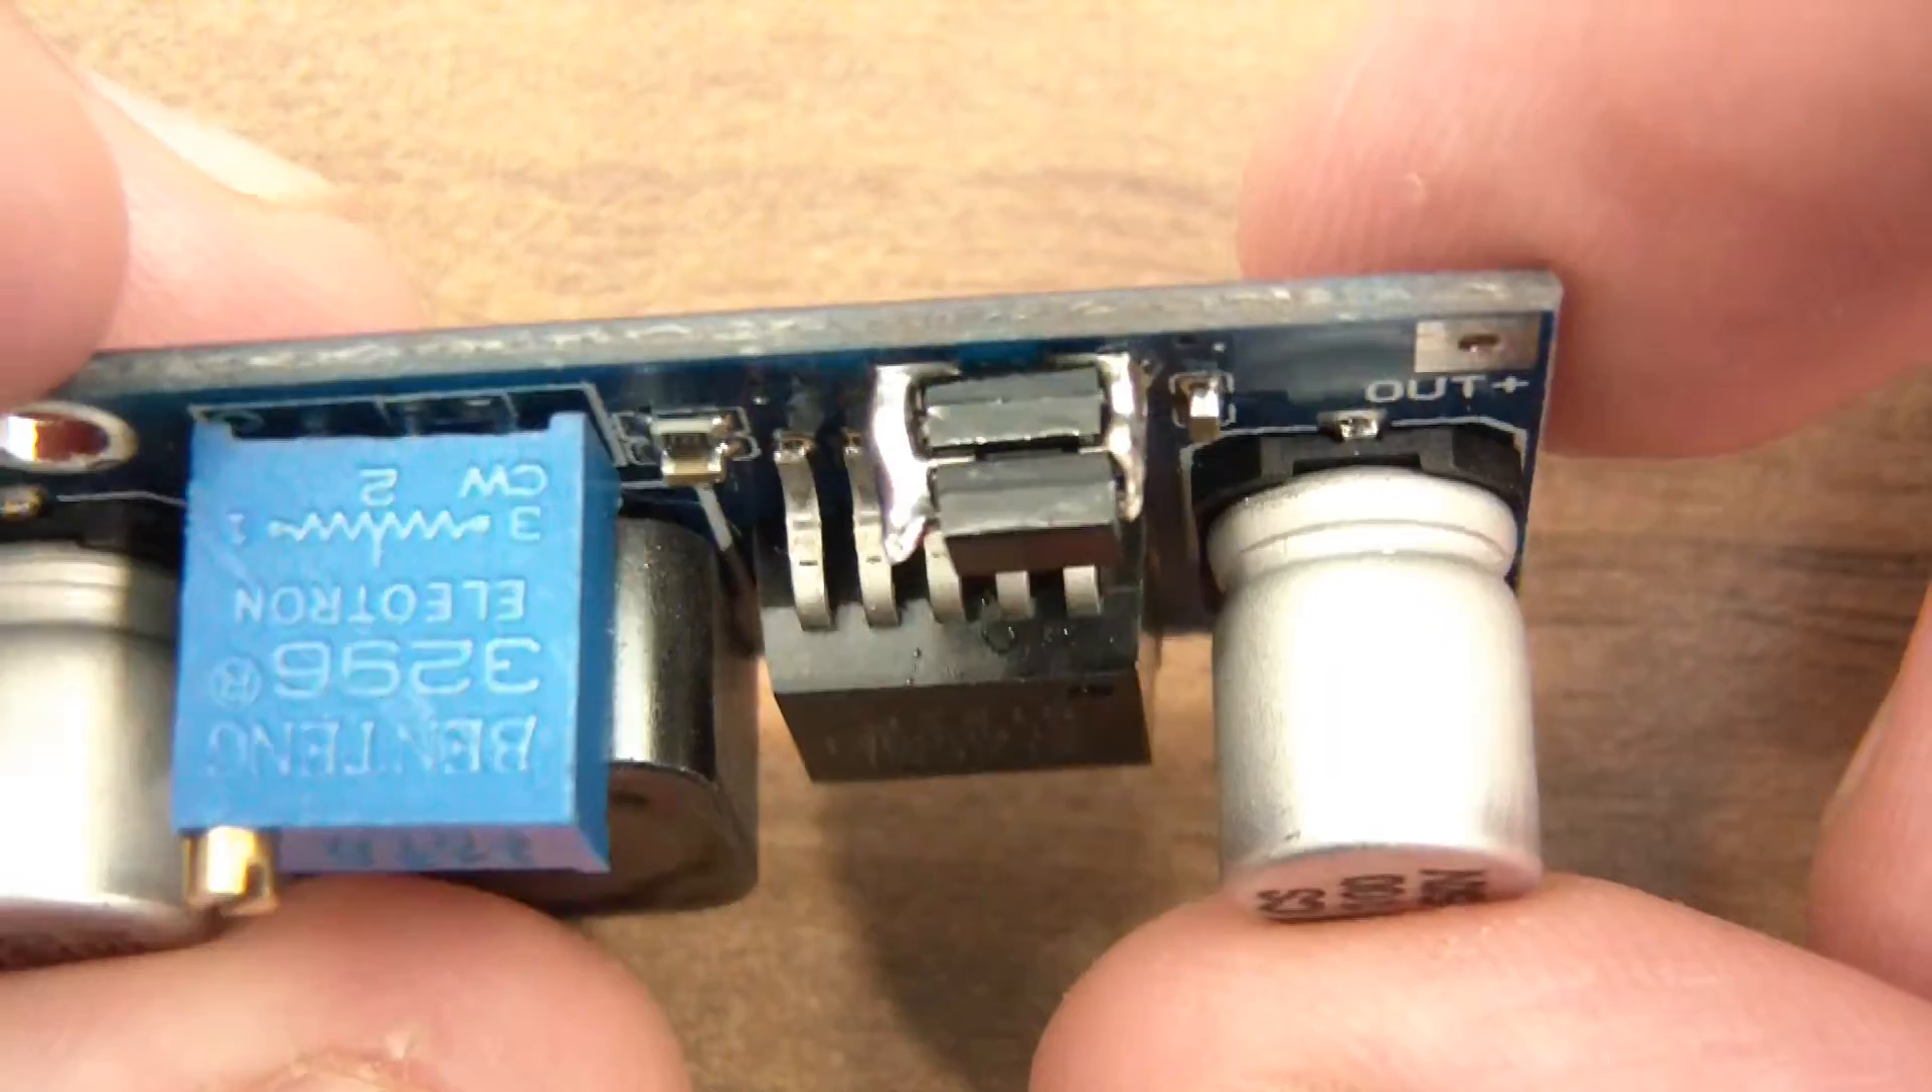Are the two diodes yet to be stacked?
No.